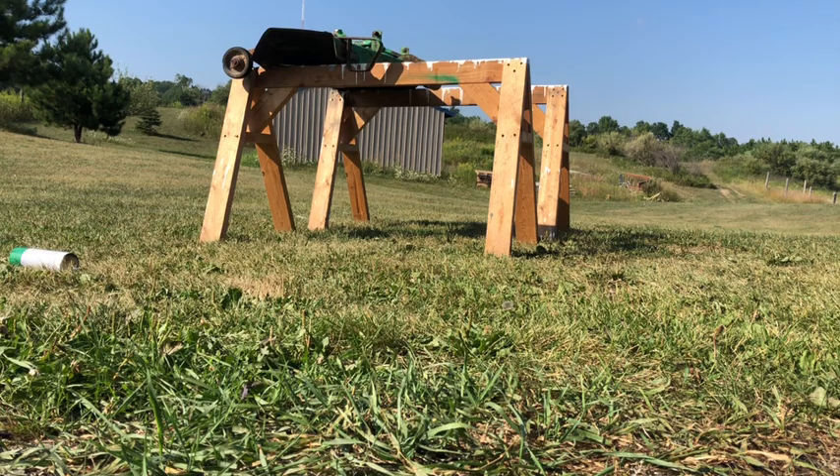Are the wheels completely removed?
No.